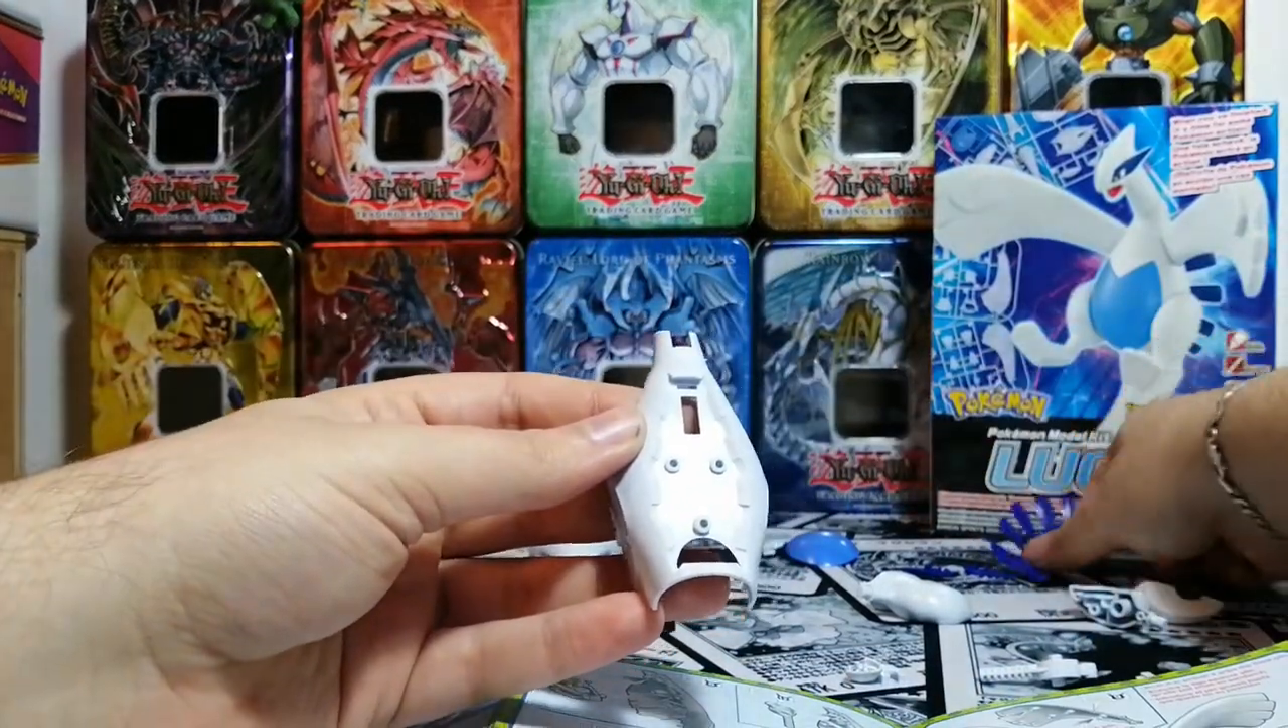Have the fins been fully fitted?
No.